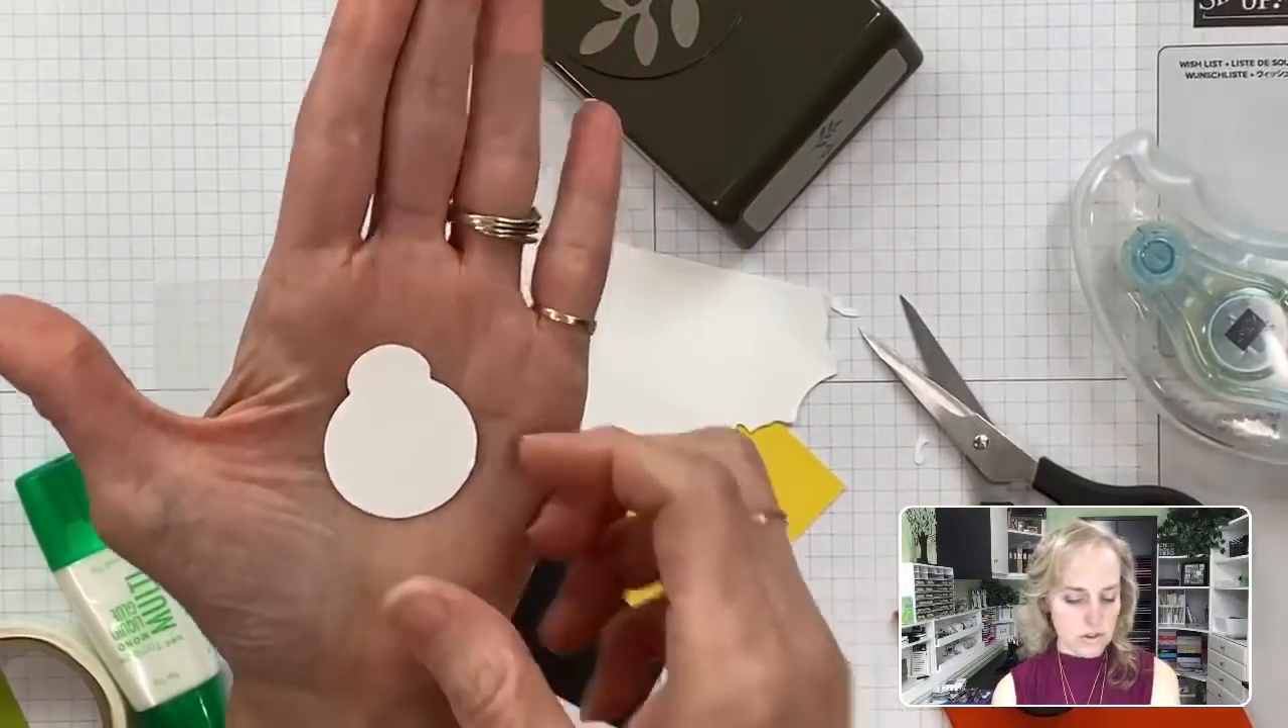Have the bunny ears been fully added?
No.